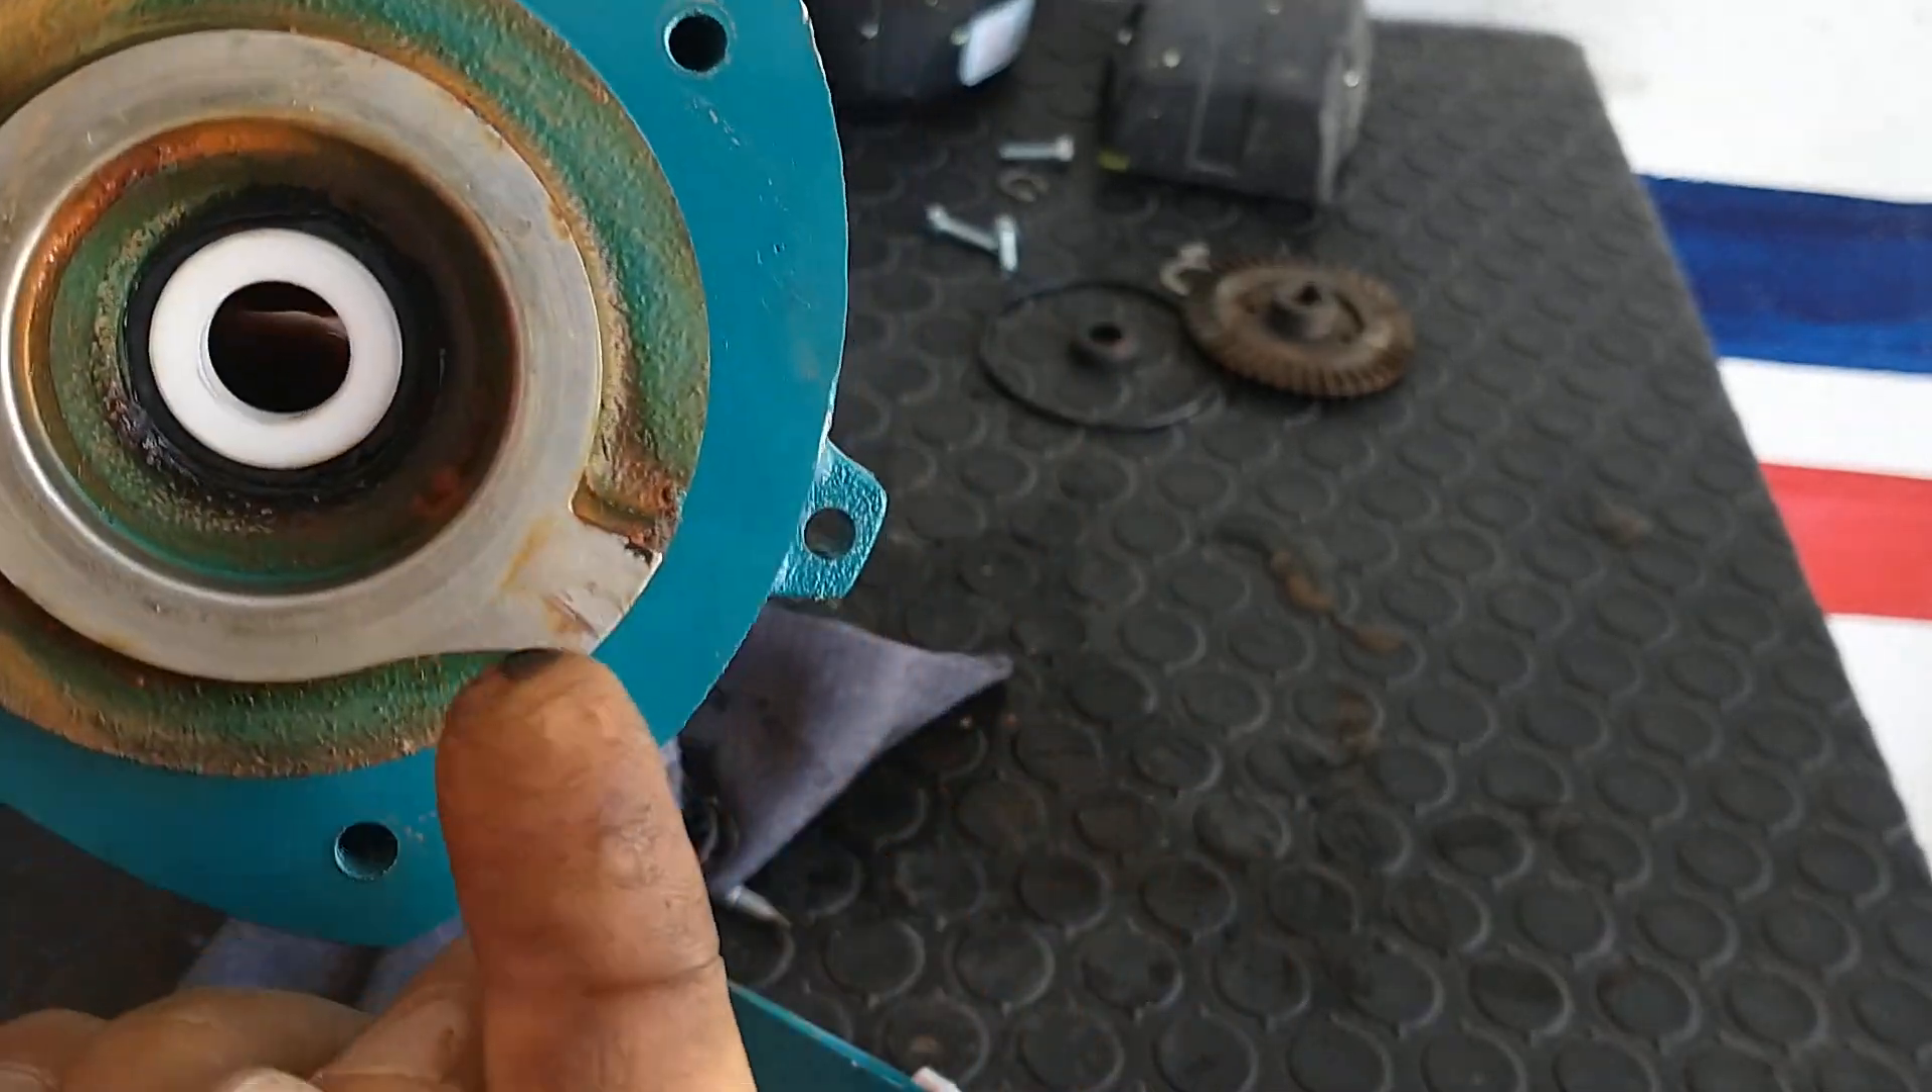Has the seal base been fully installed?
Yes.